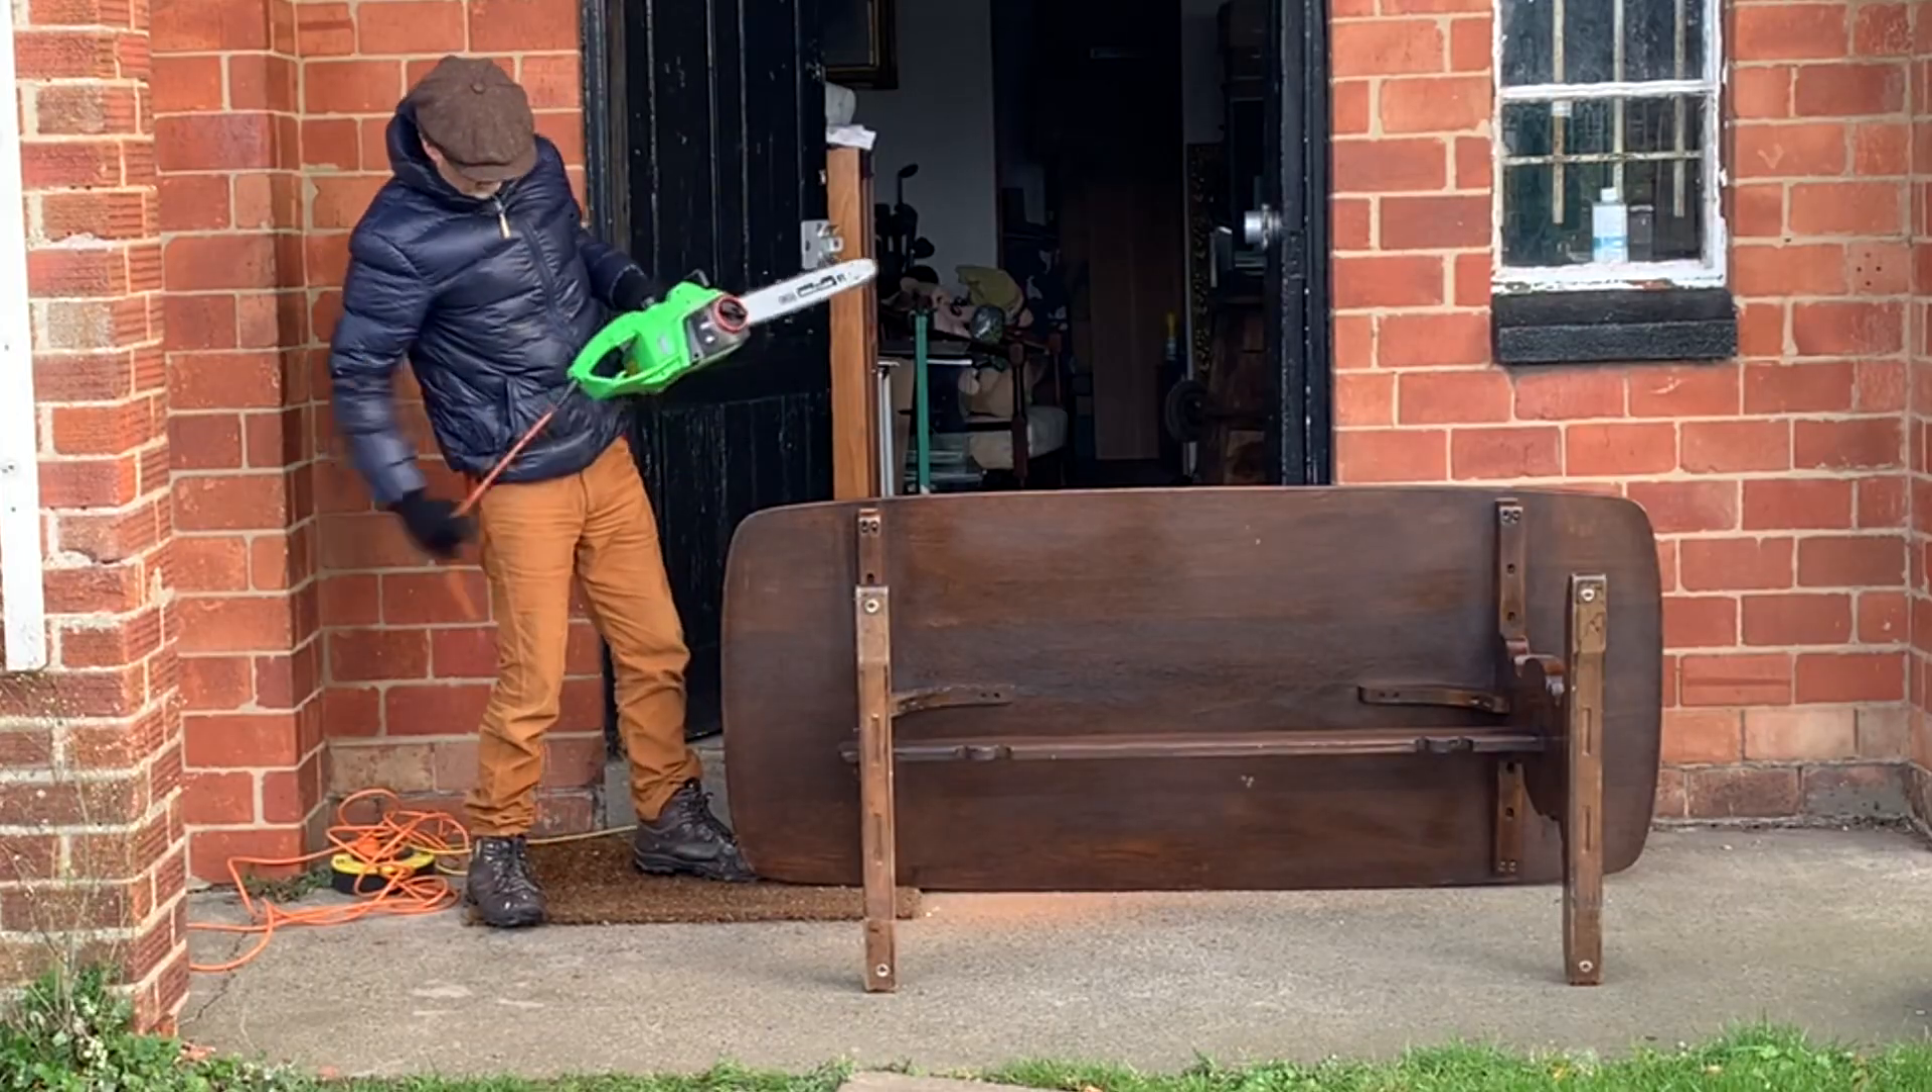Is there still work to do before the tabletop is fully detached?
Yes.